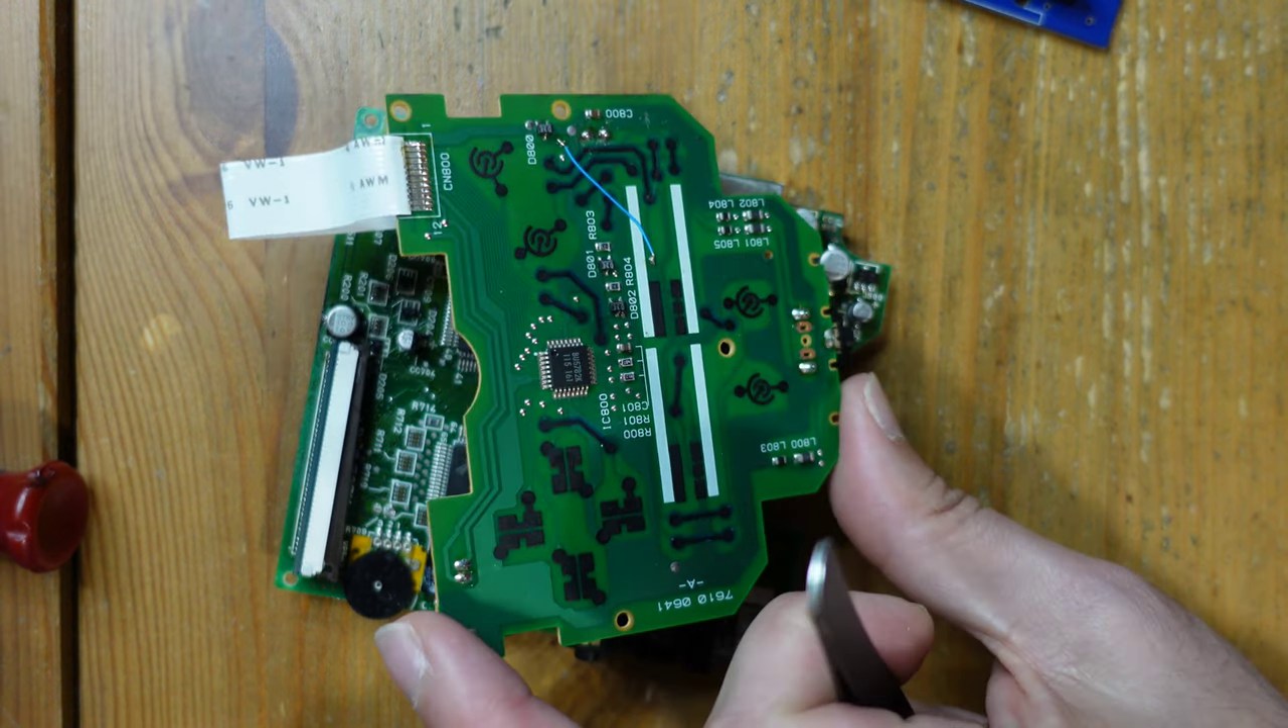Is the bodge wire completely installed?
Yes.